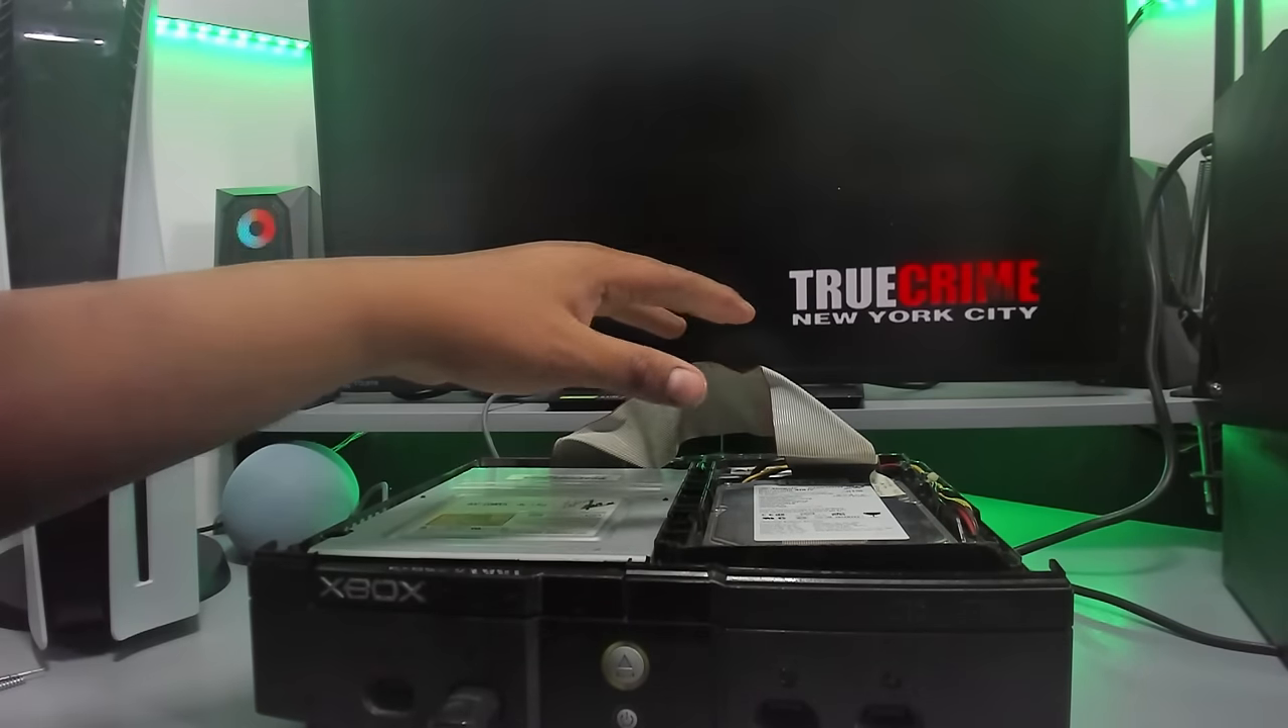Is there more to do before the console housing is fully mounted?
Yes.